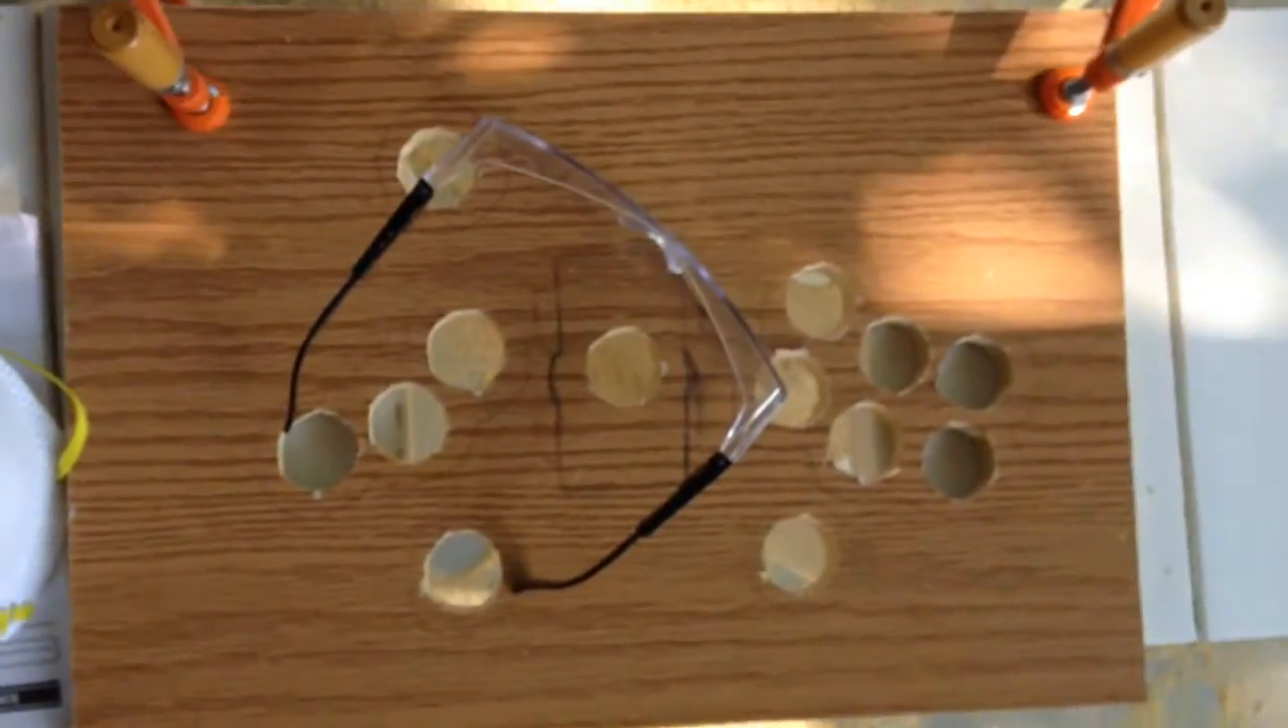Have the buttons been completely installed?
No.